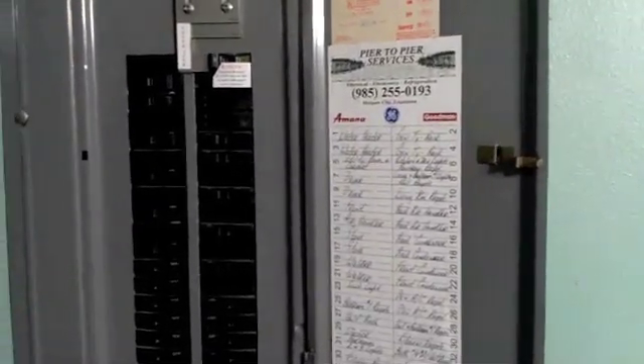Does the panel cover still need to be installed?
No.